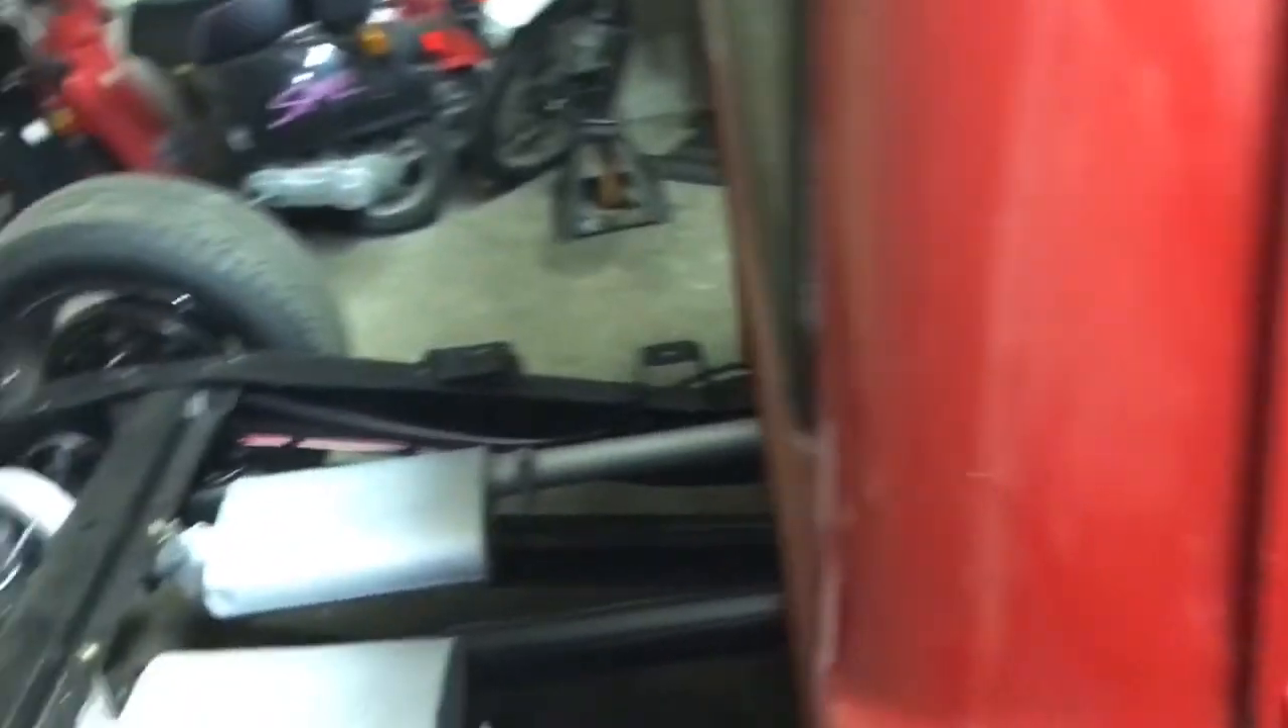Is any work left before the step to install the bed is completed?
Yes.